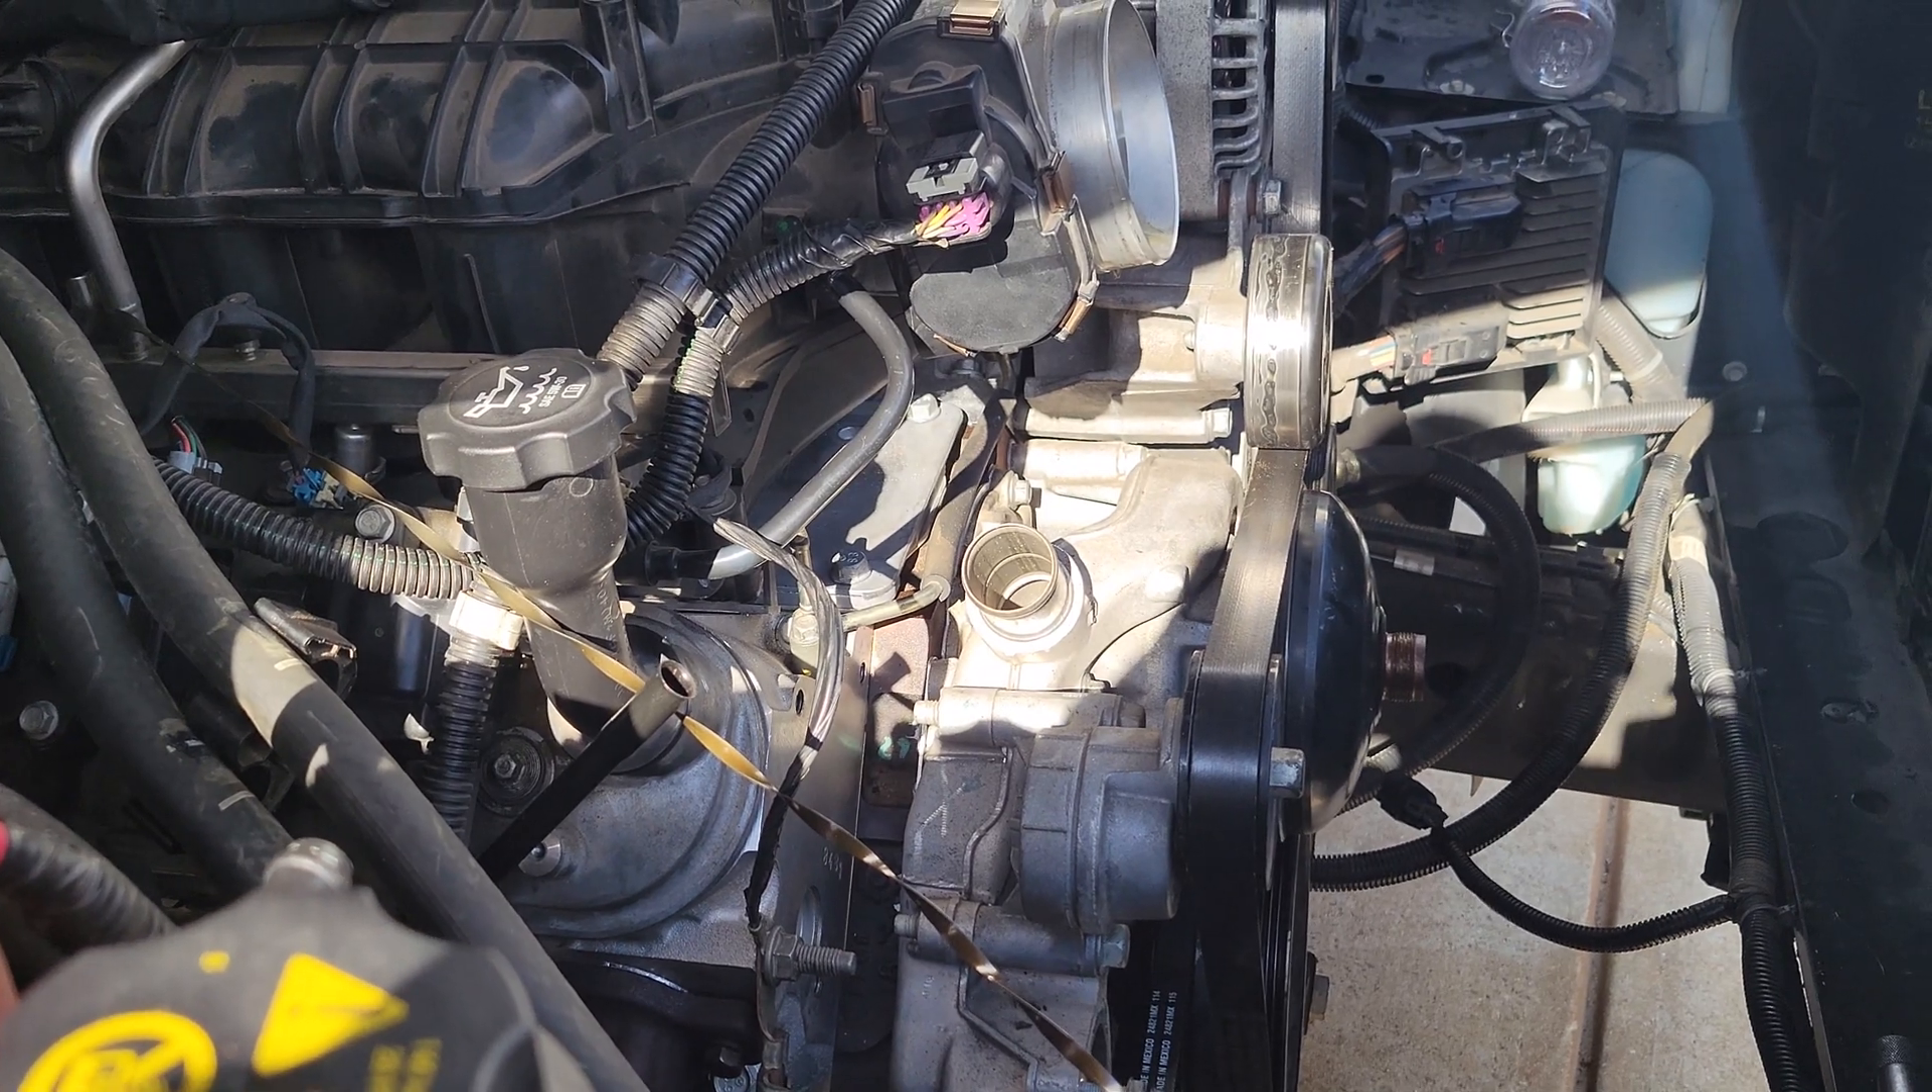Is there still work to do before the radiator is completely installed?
Yes.